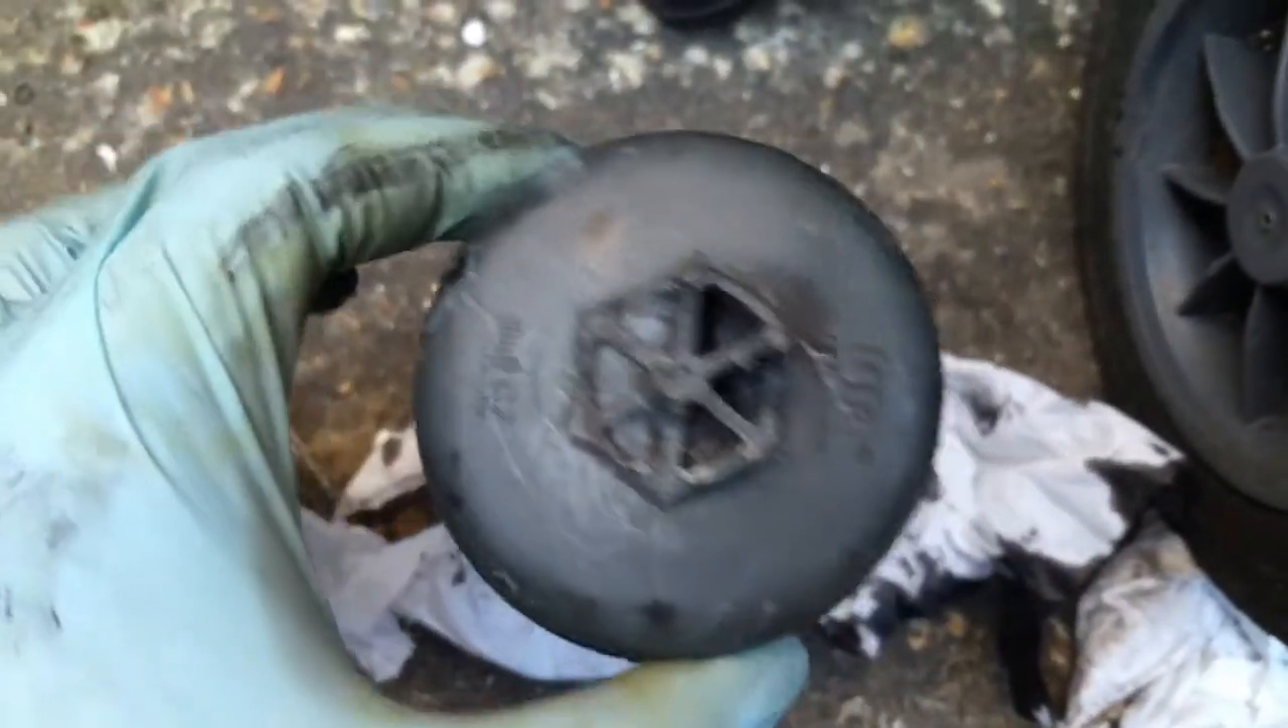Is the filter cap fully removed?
Yes.